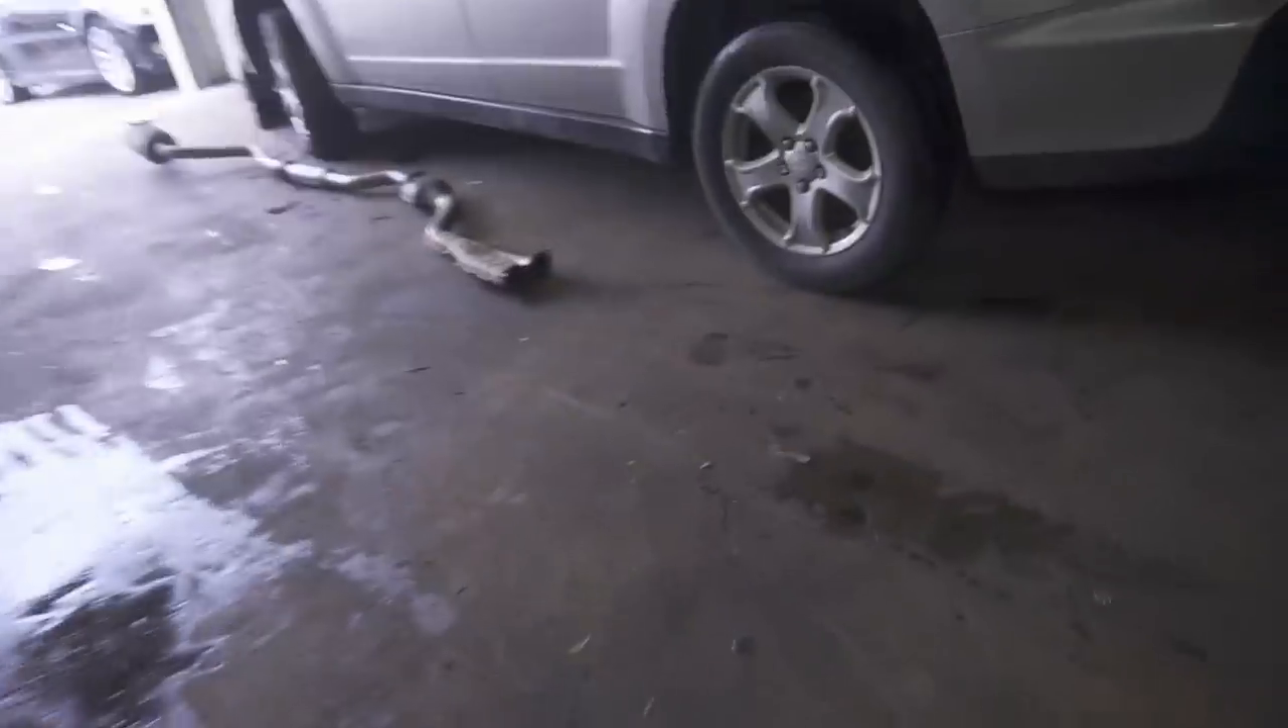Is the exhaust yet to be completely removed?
No.